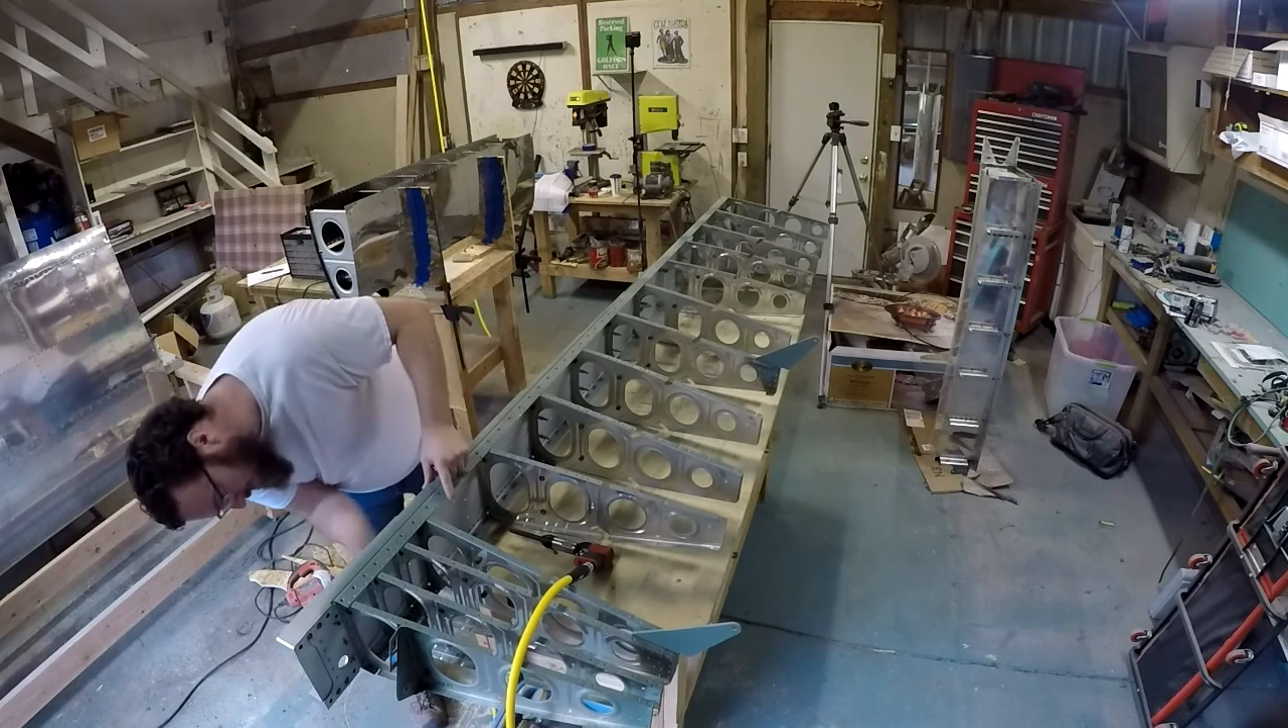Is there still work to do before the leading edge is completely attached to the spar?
Yes.